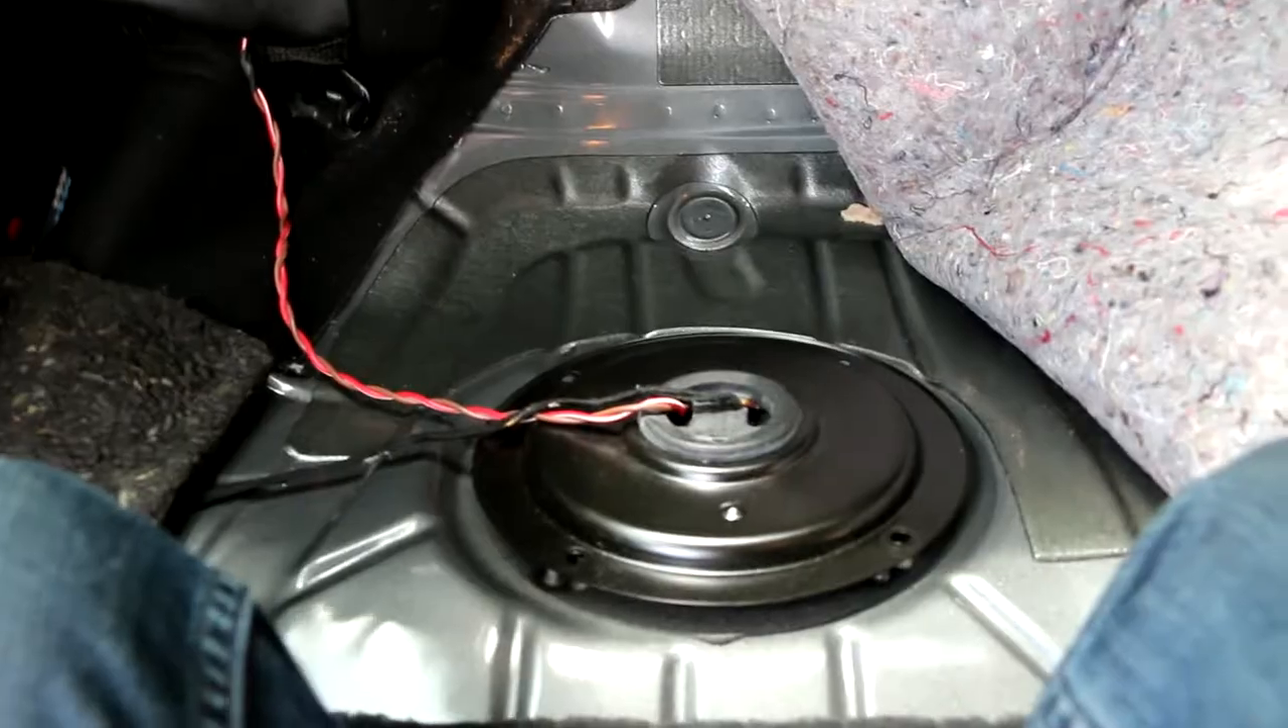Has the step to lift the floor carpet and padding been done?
Yes.